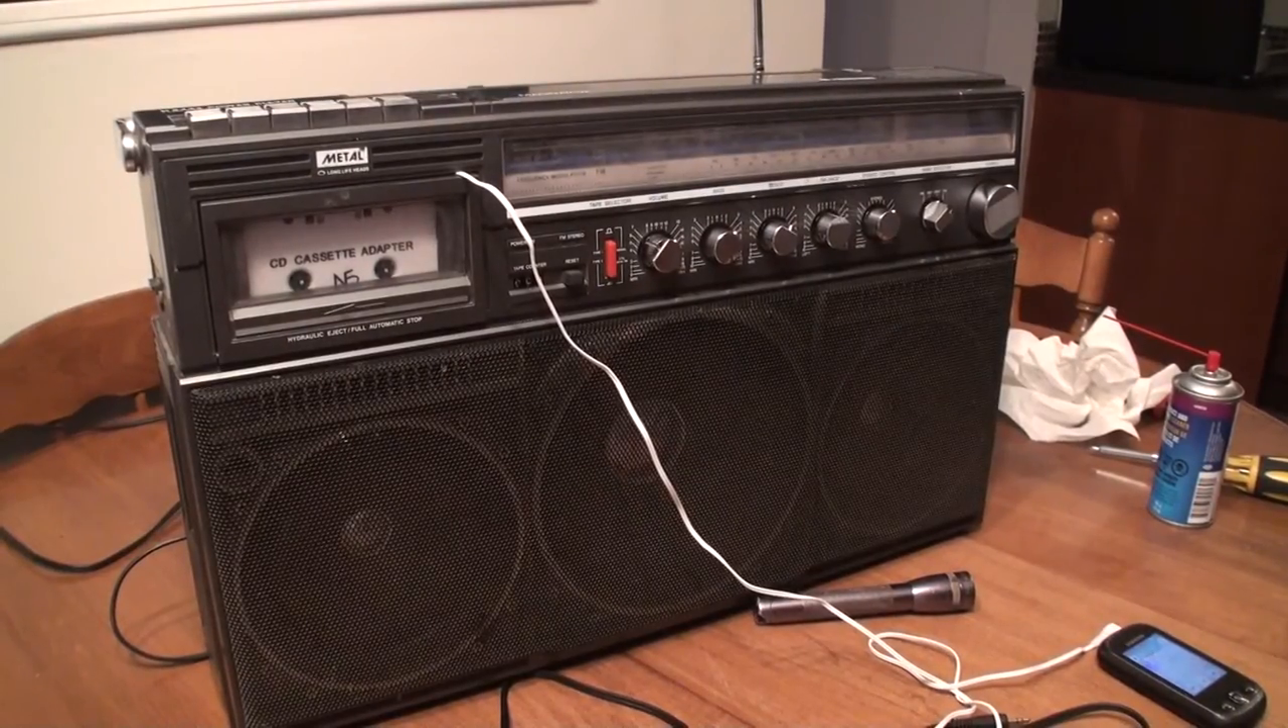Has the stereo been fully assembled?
Yes.